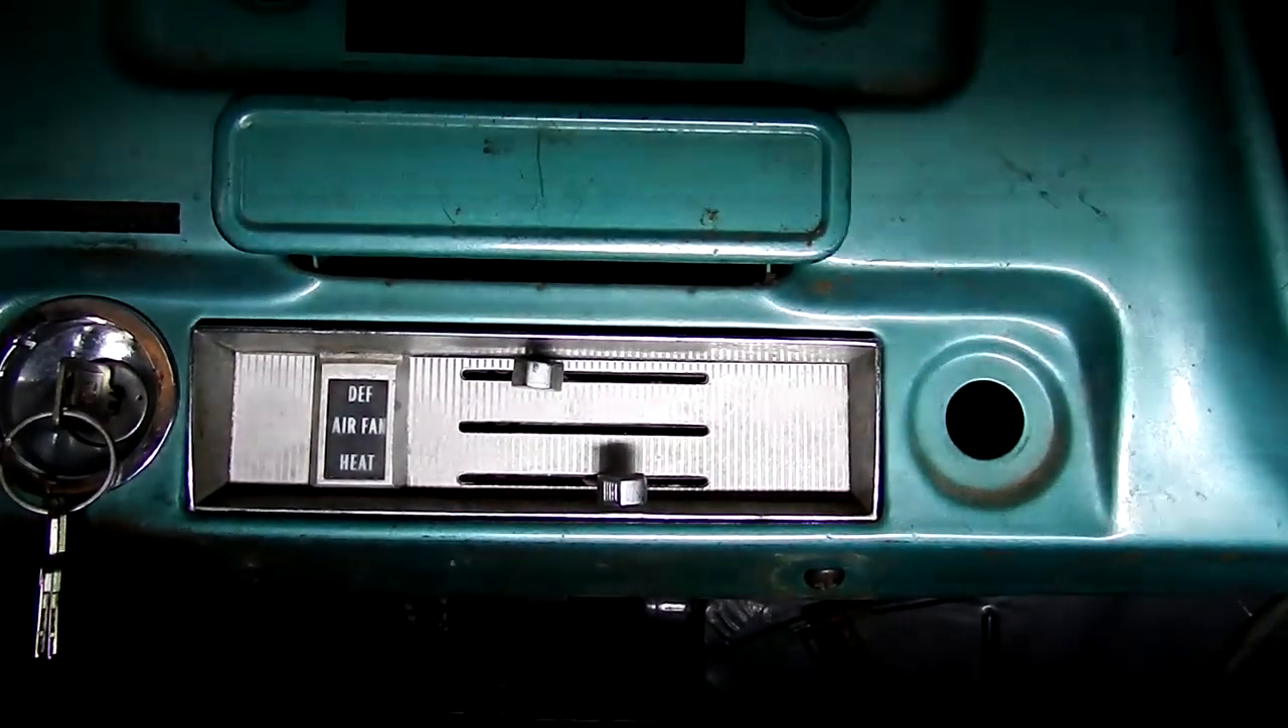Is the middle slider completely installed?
No.